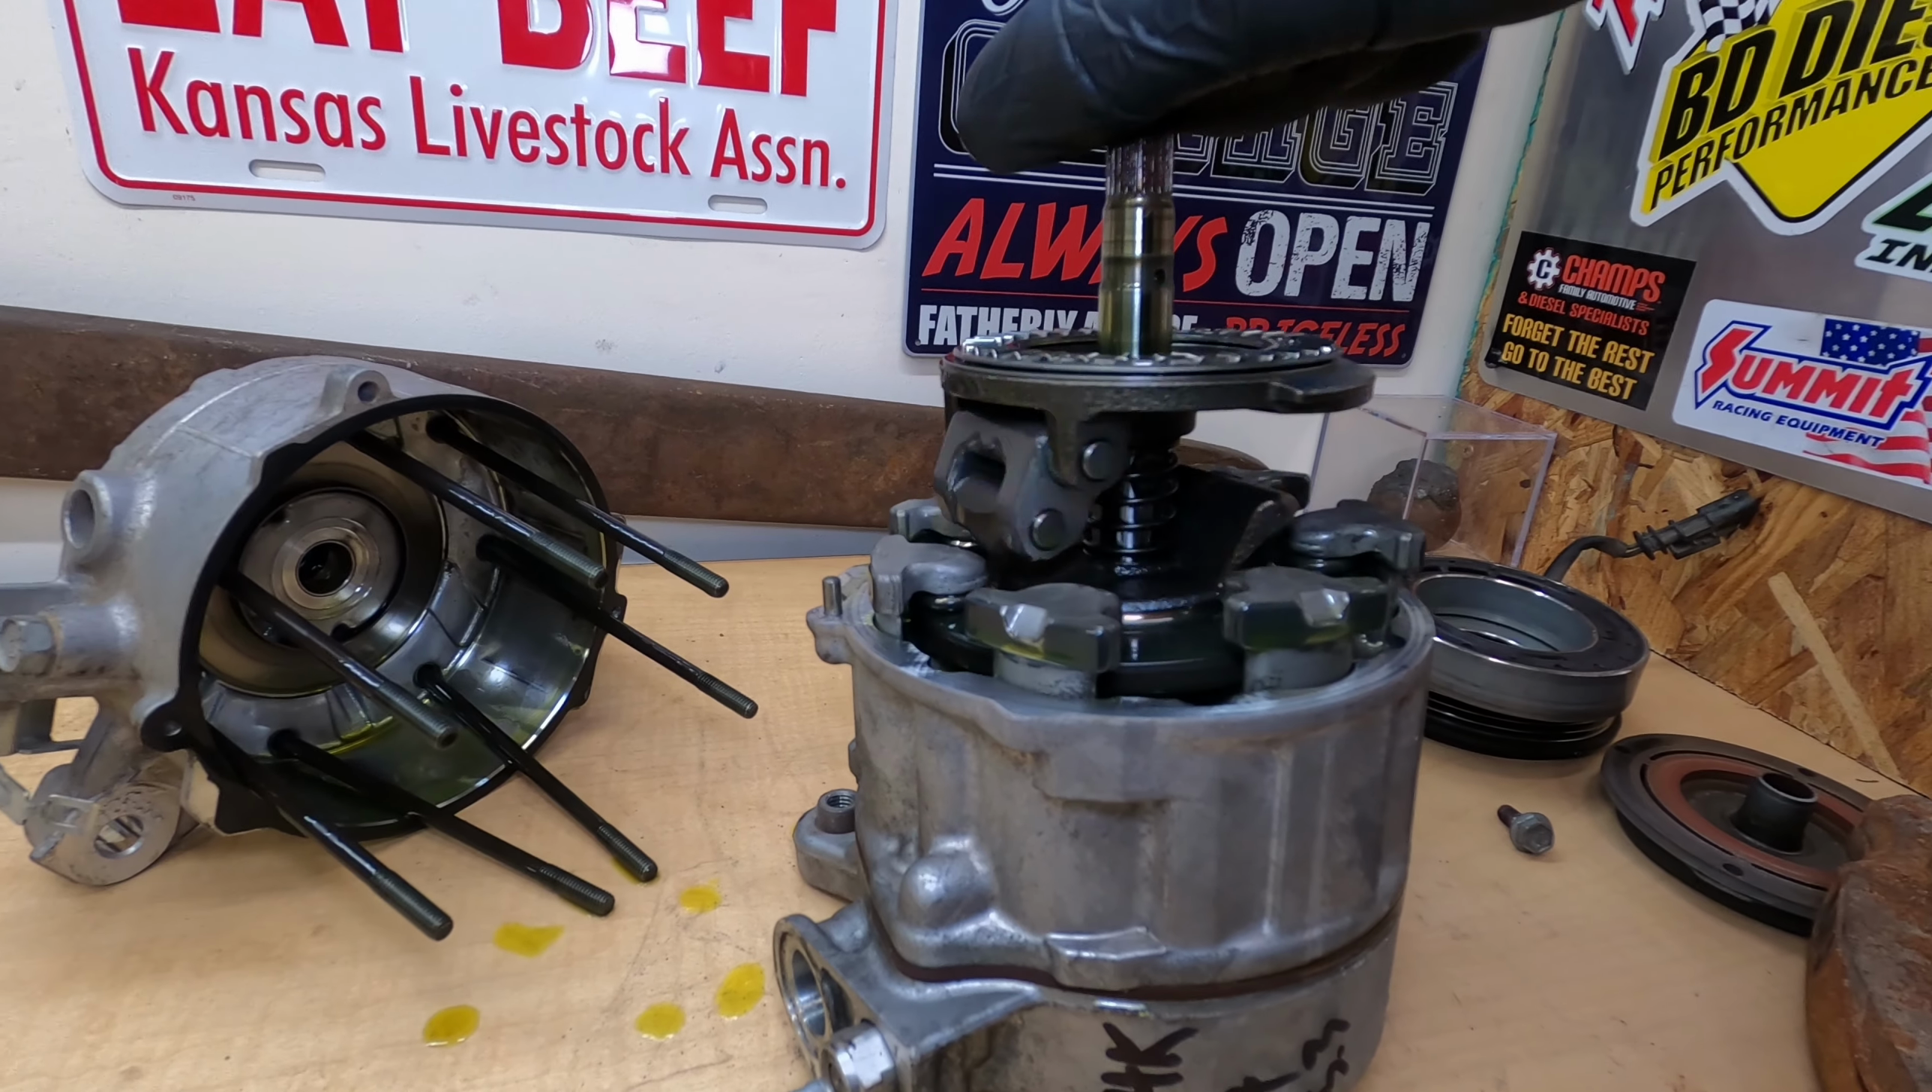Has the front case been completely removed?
Yes.